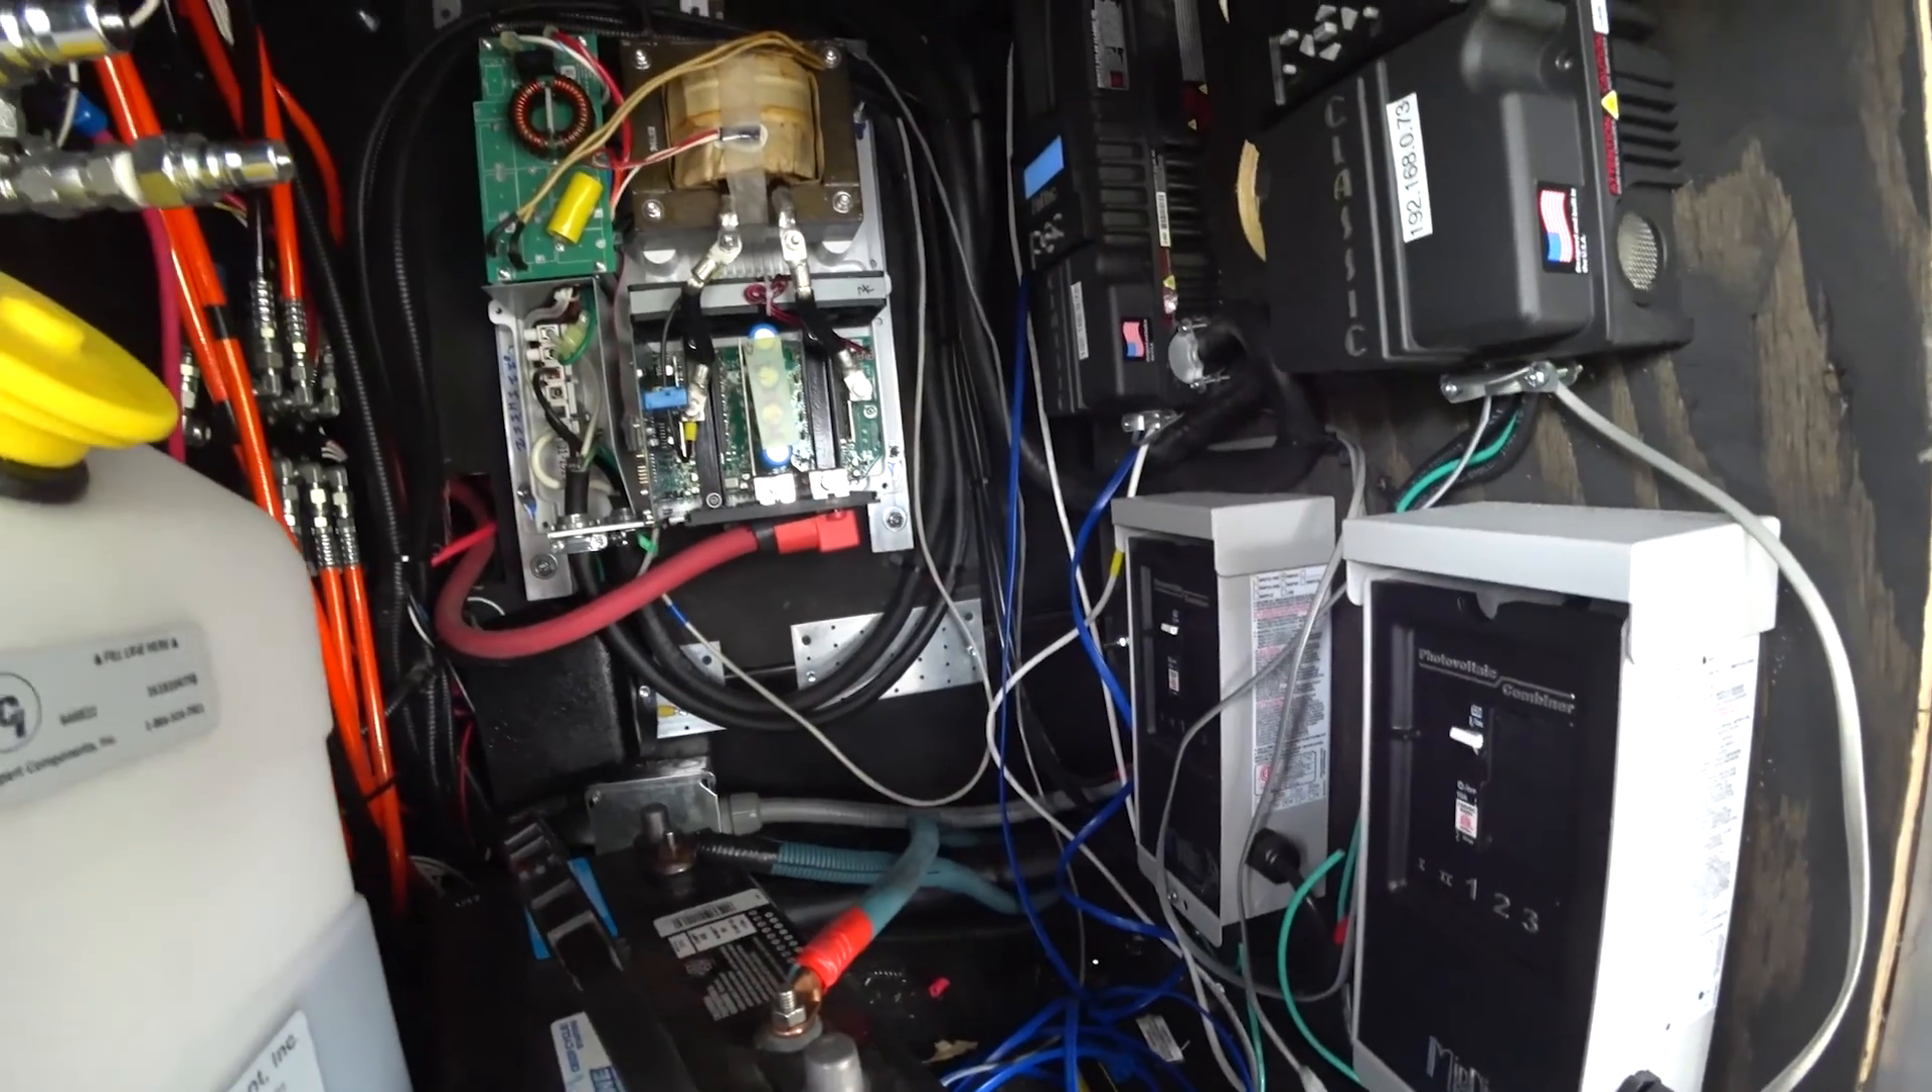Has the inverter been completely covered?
No.